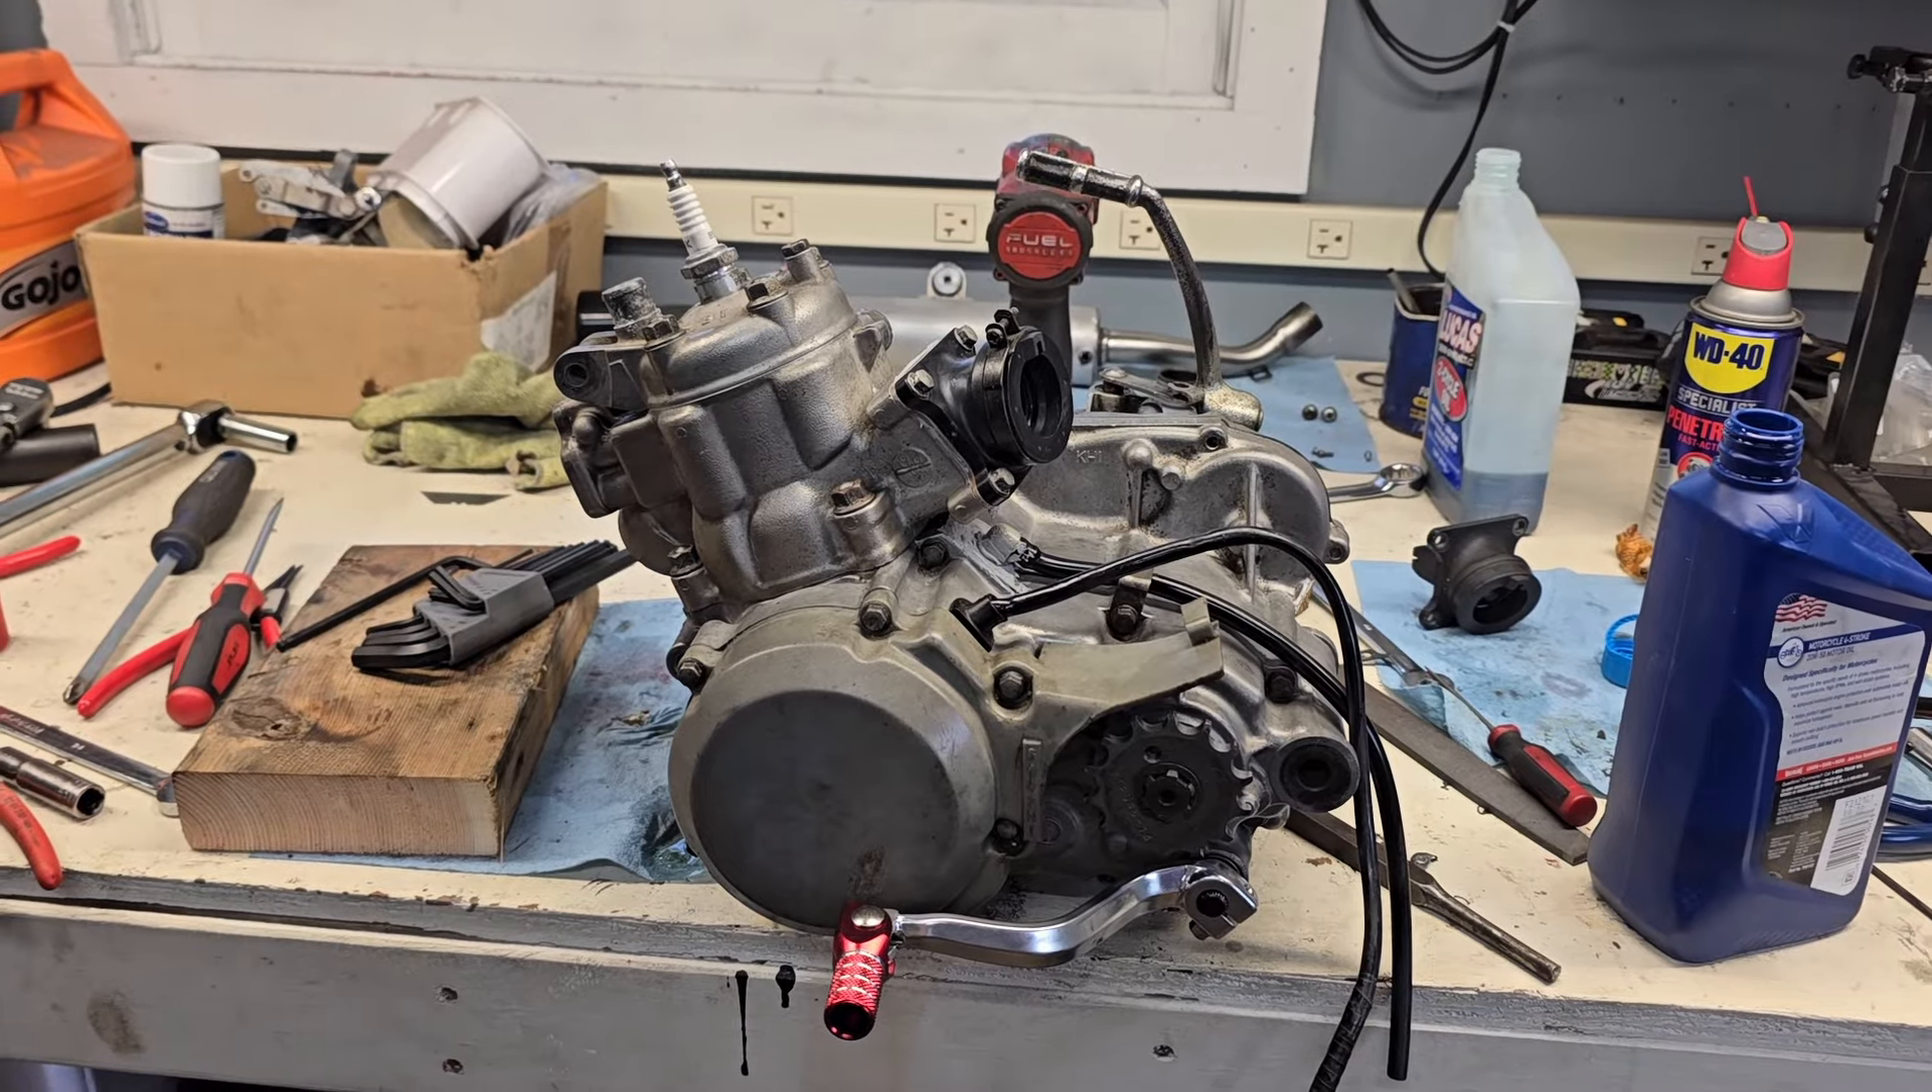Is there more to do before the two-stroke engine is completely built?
No.